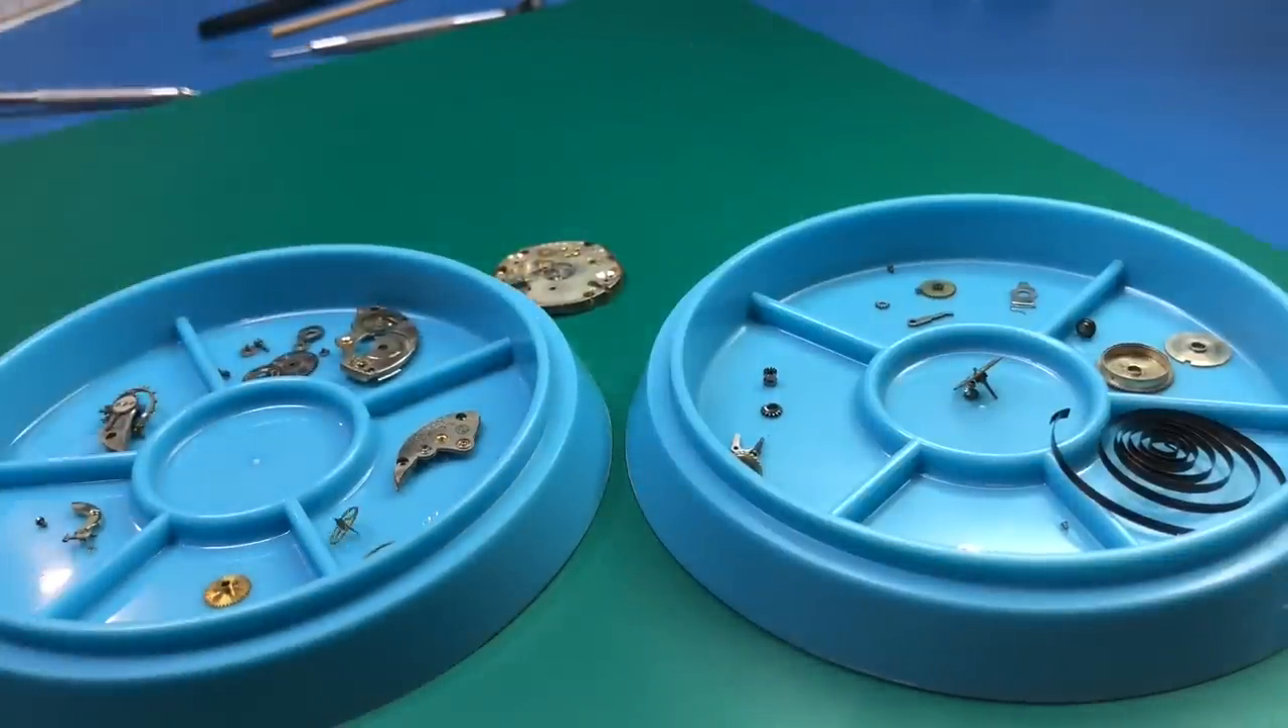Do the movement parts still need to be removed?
No.